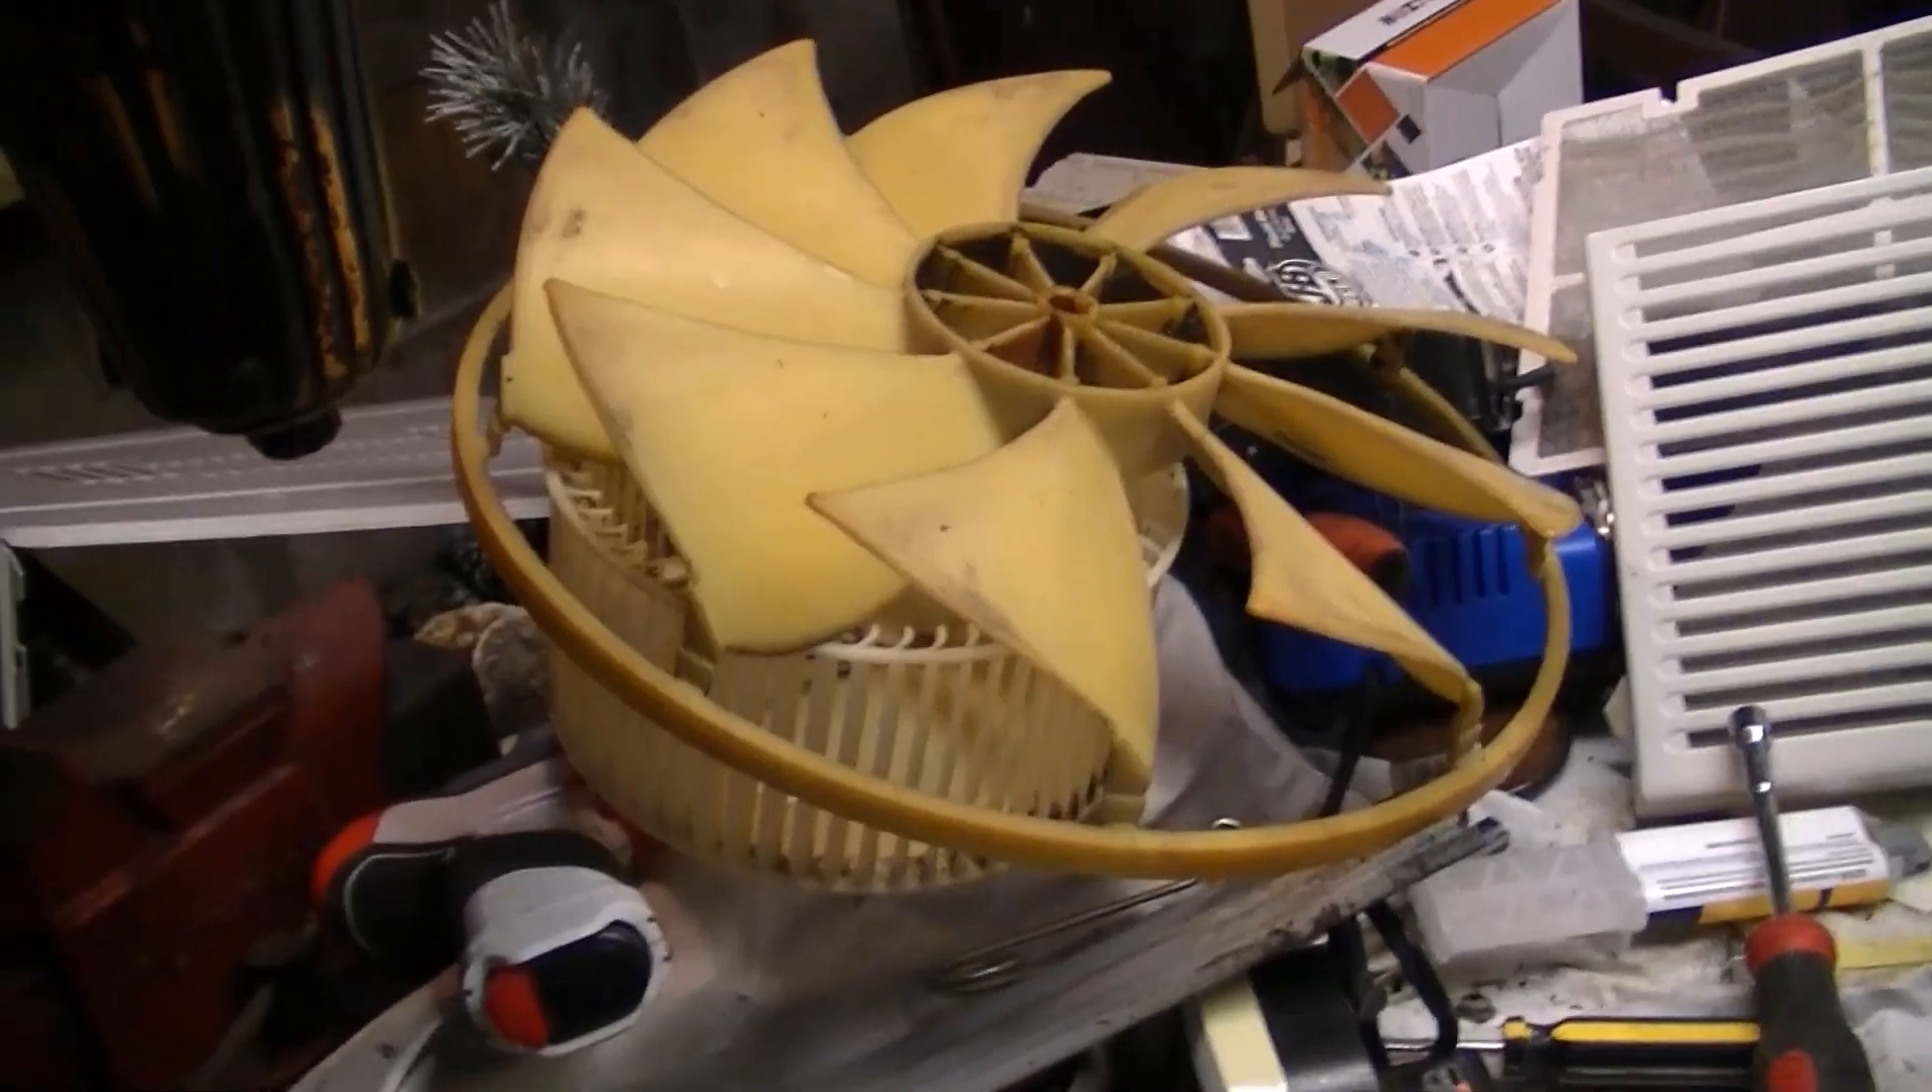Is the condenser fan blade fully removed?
Yes.